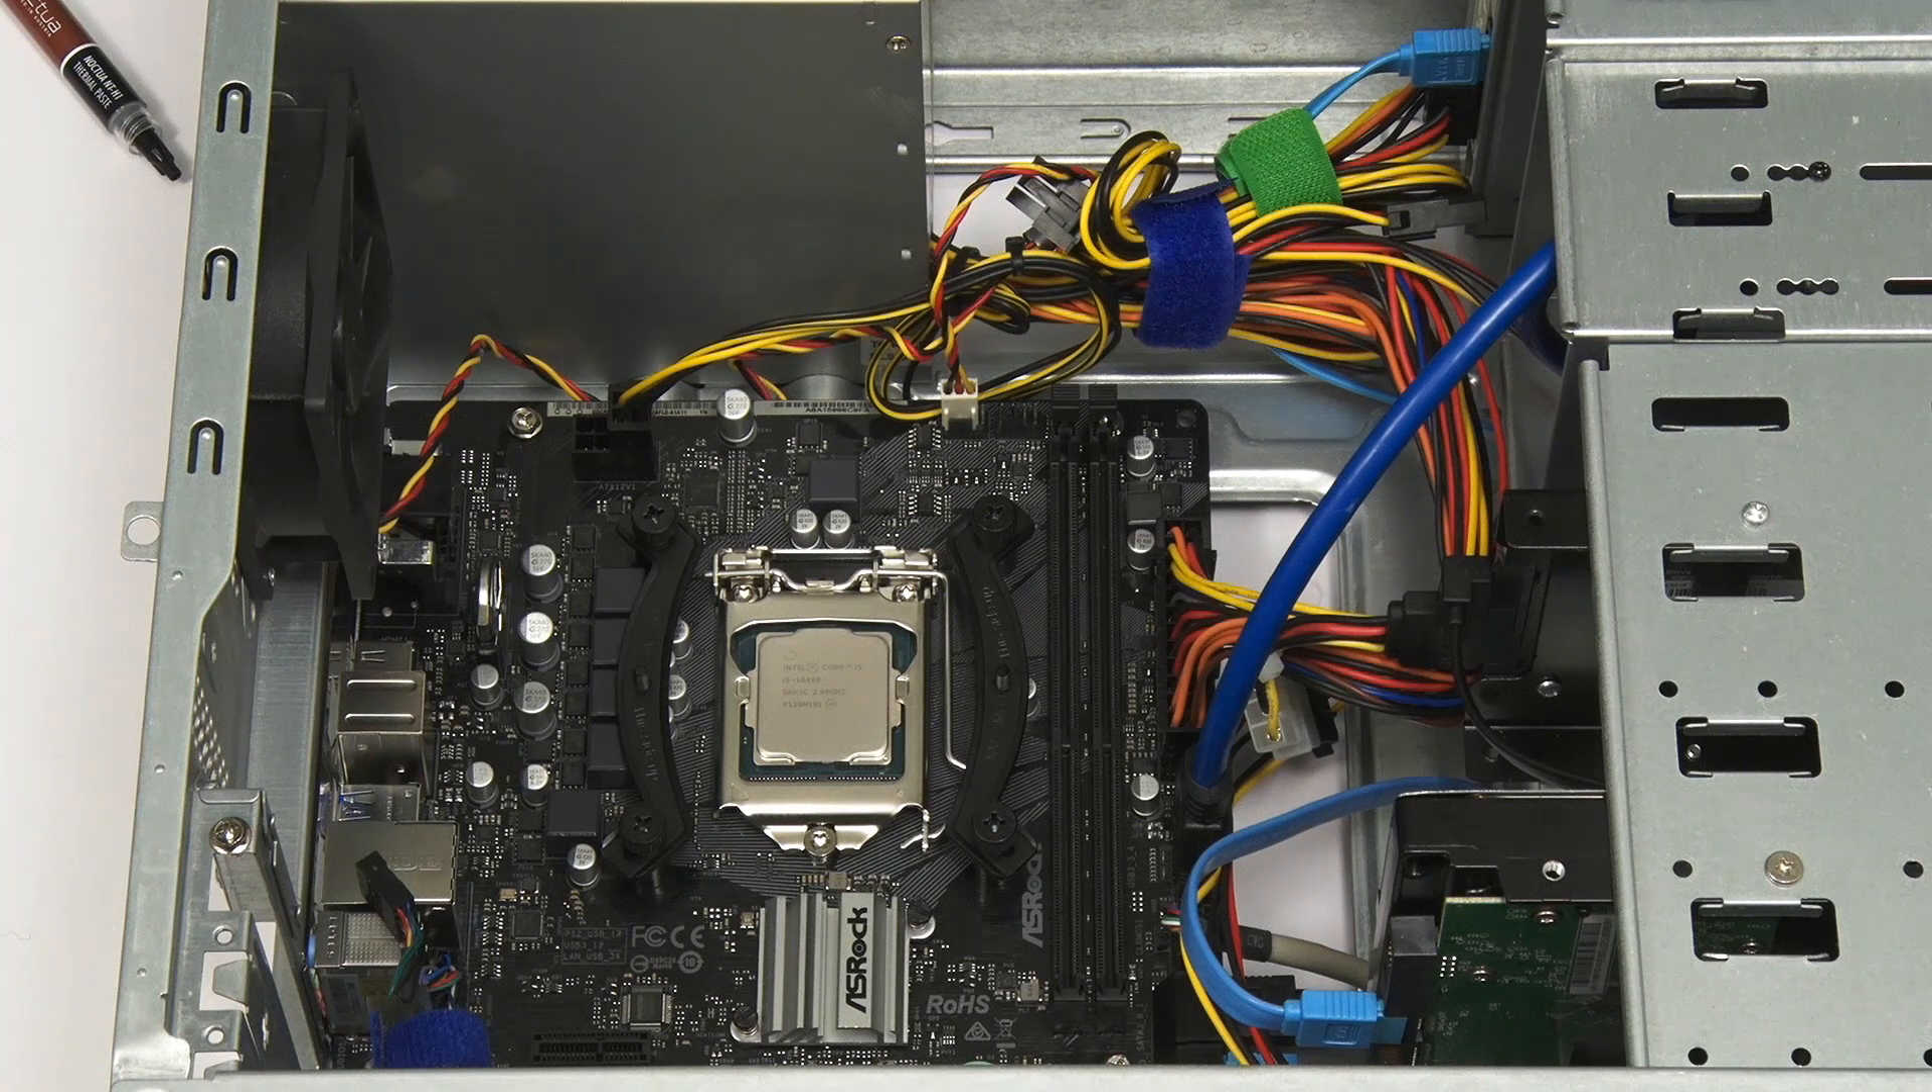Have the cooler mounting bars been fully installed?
Yes.